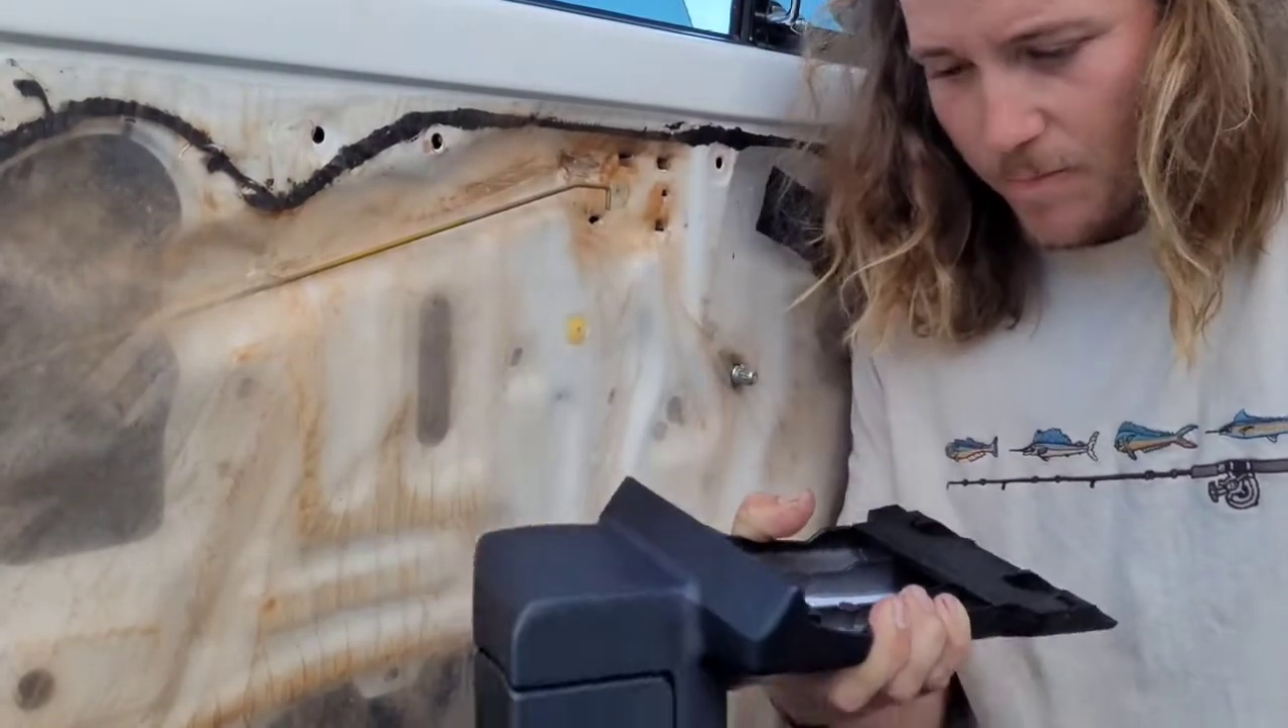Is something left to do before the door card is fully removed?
No.